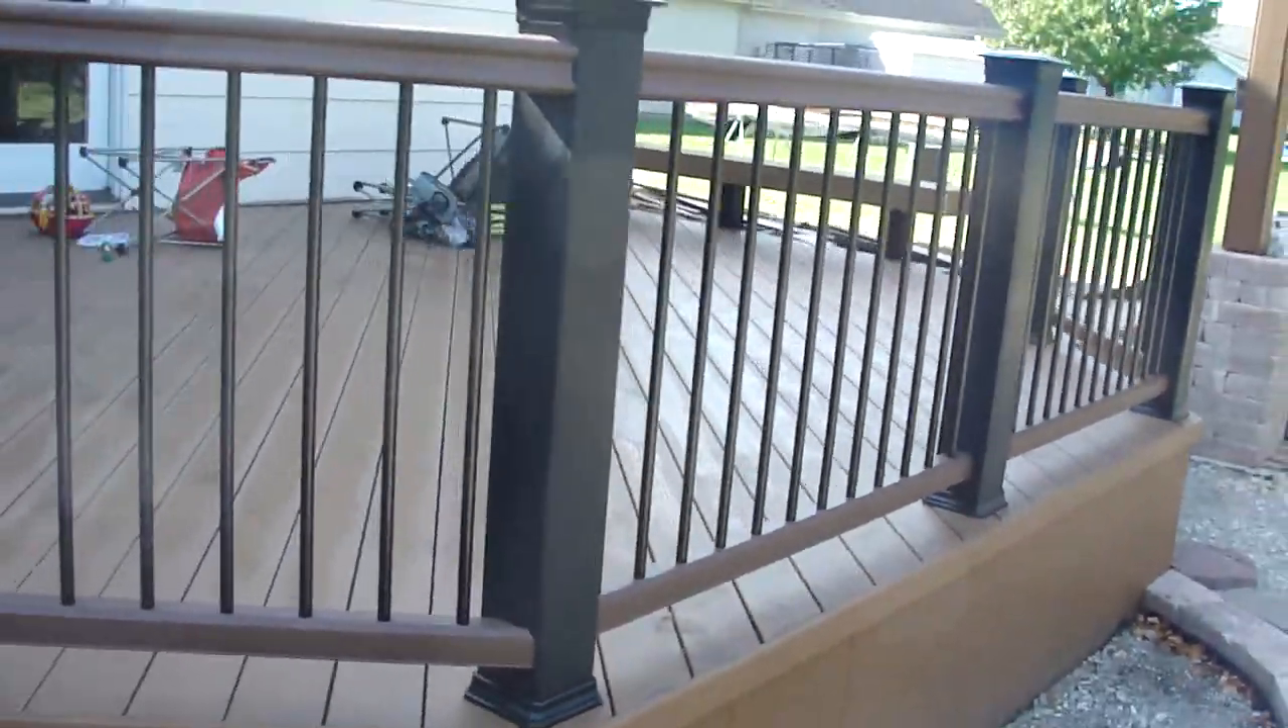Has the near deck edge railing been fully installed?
Yes.